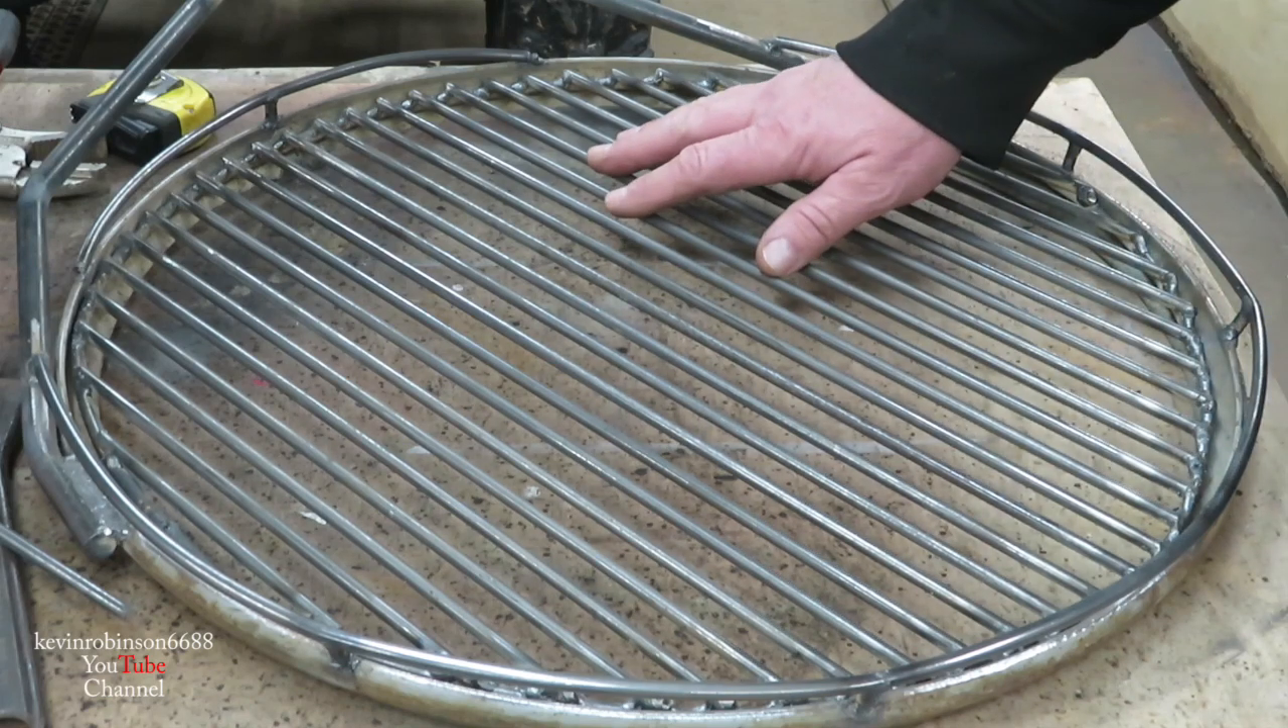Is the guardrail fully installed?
Yes.